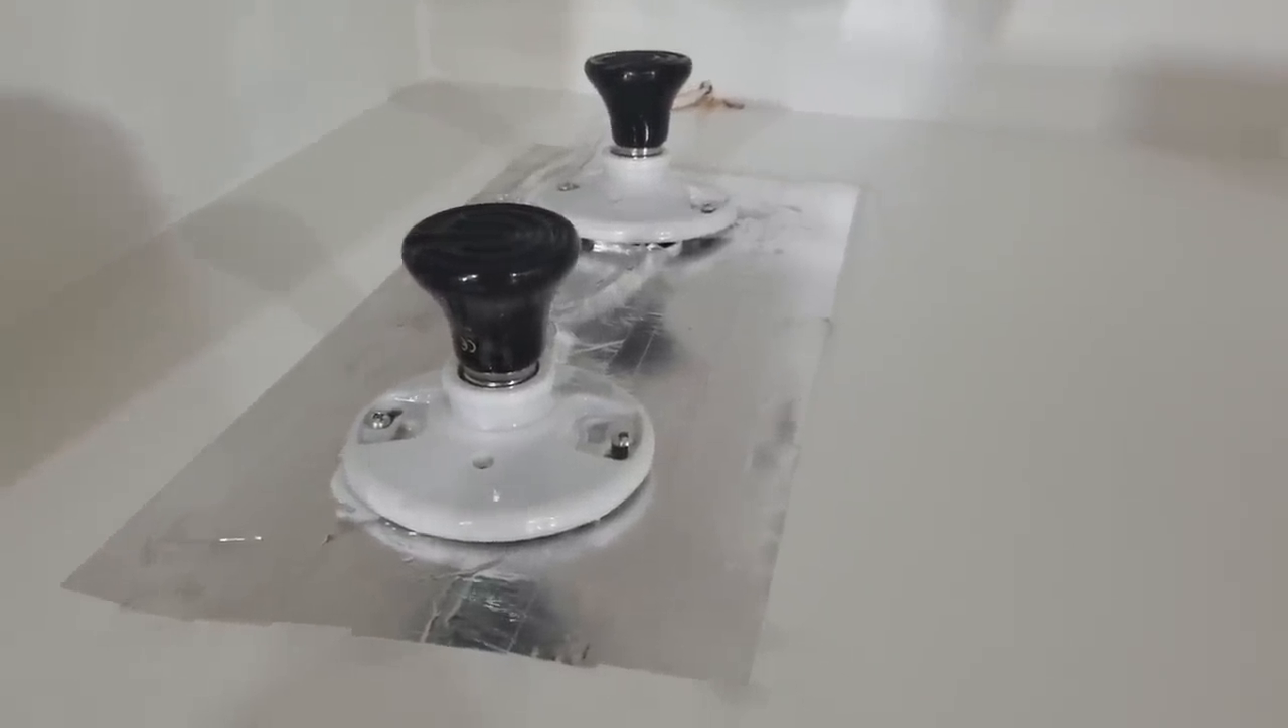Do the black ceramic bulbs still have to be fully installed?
No.